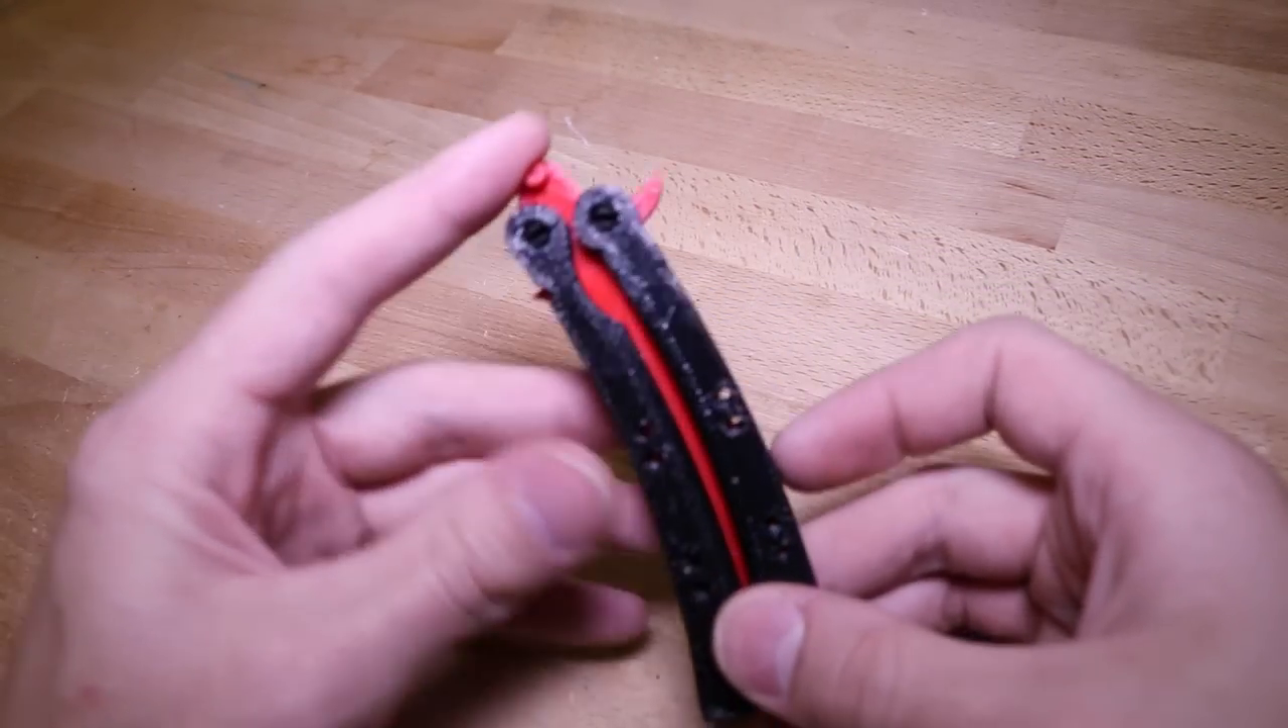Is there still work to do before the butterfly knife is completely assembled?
No.